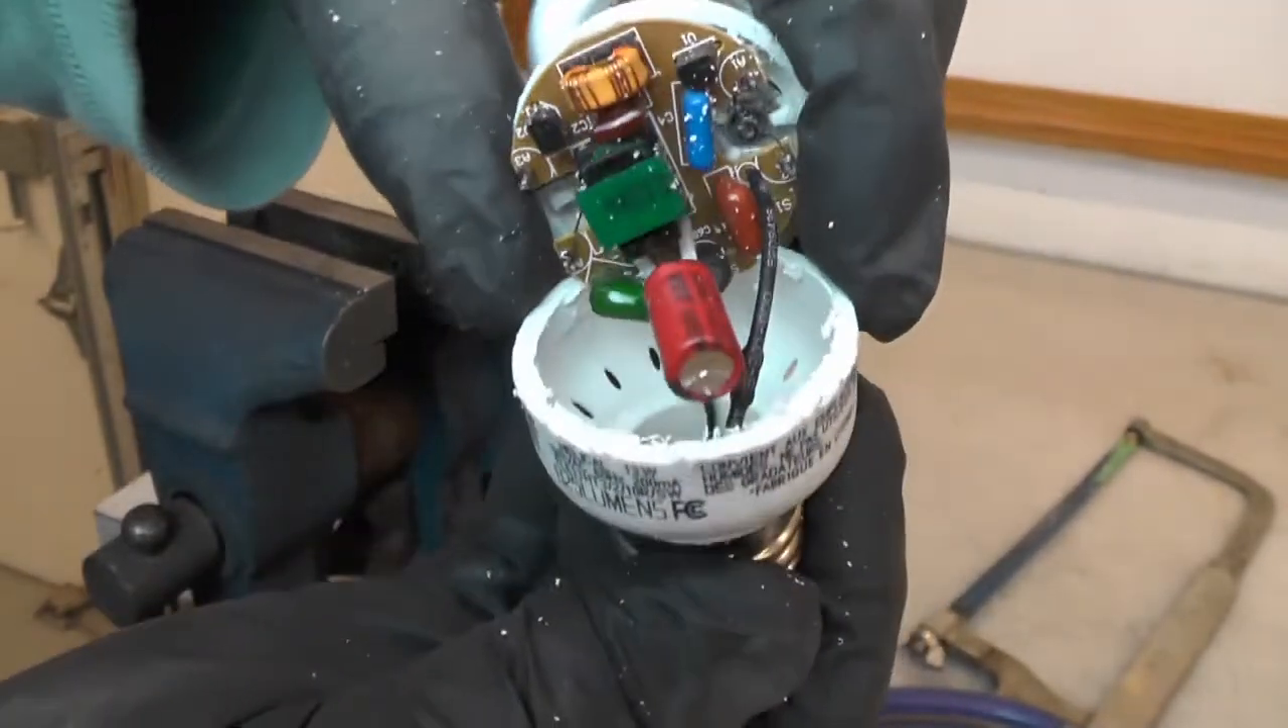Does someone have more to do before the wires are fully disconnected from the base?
Yes.